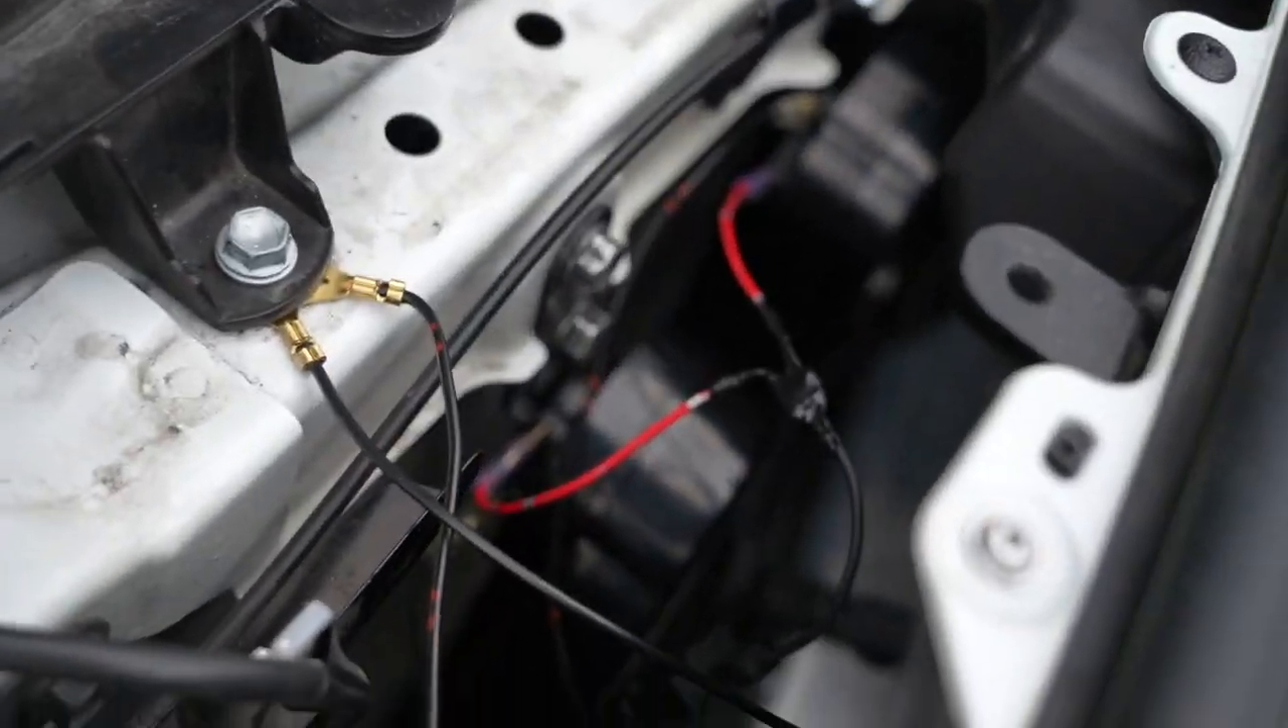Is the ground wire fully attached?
Yes.